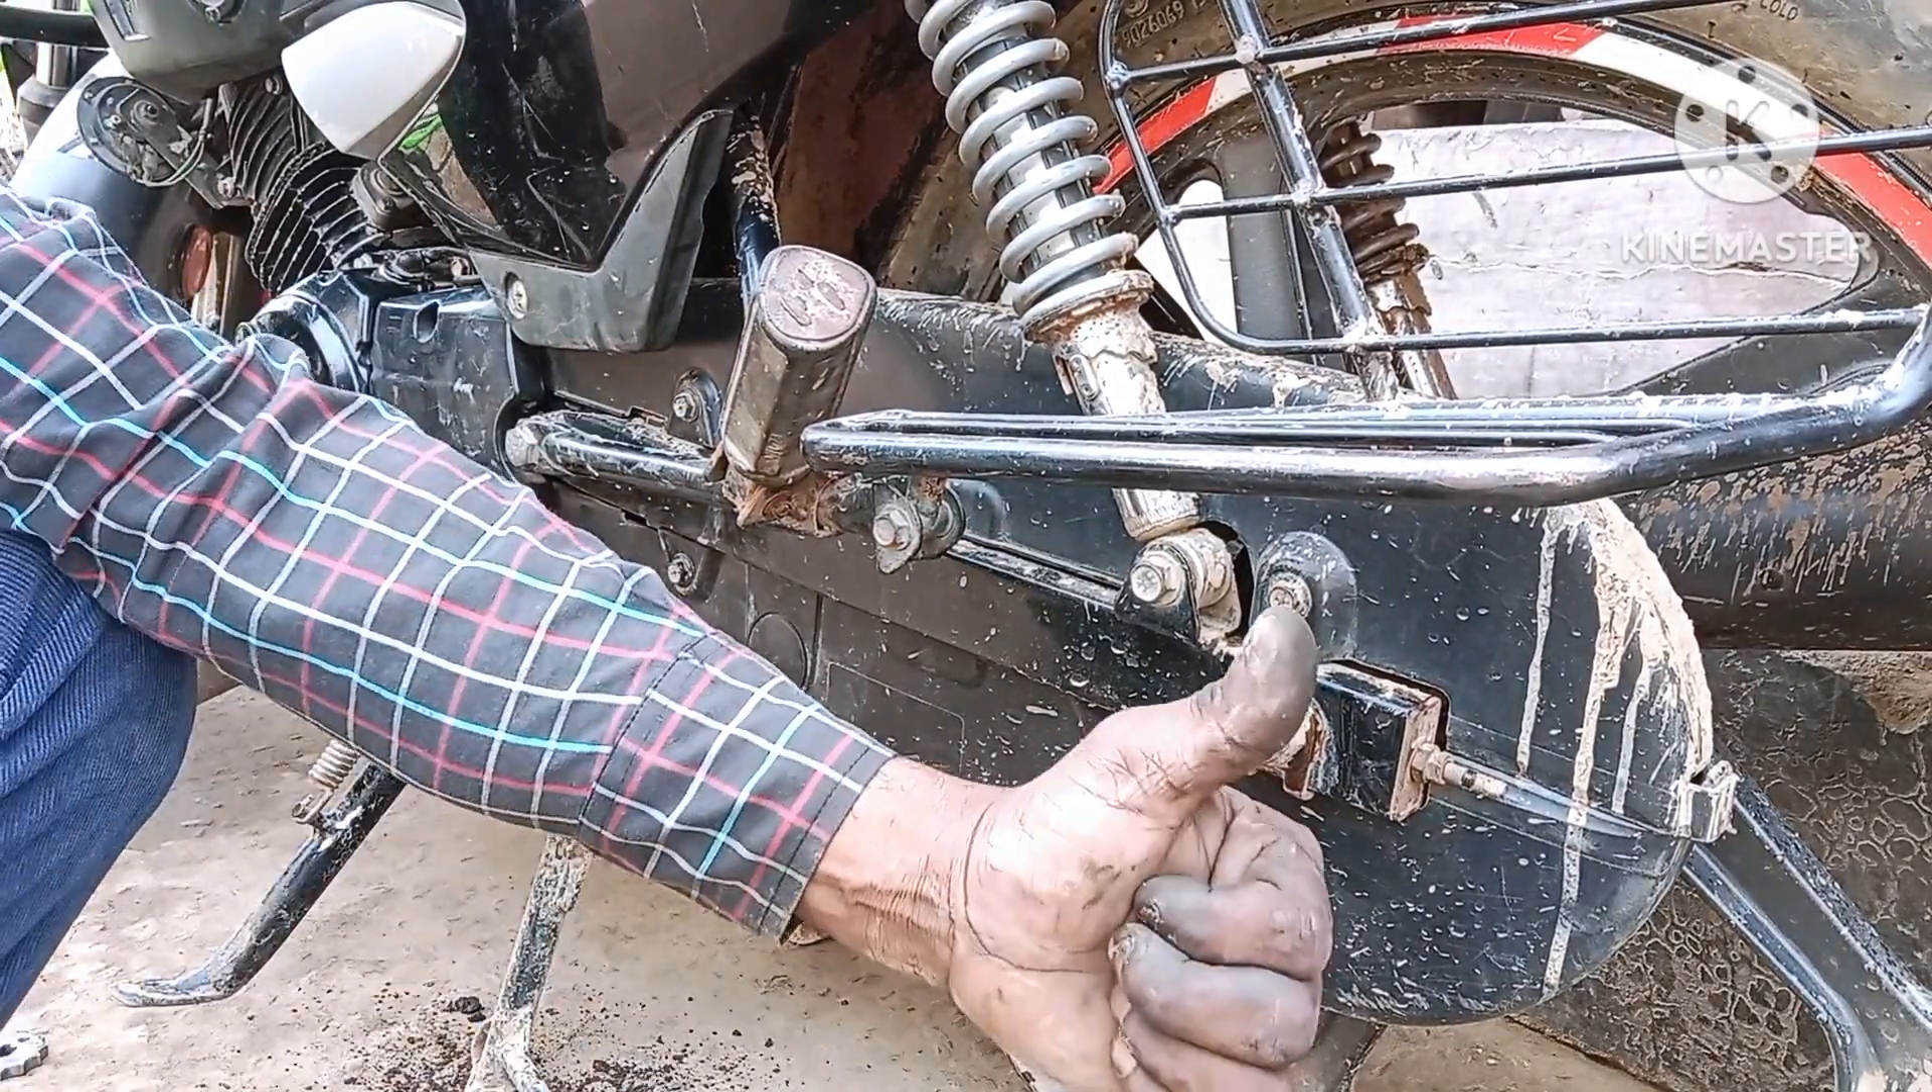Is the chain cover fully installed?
Yes.